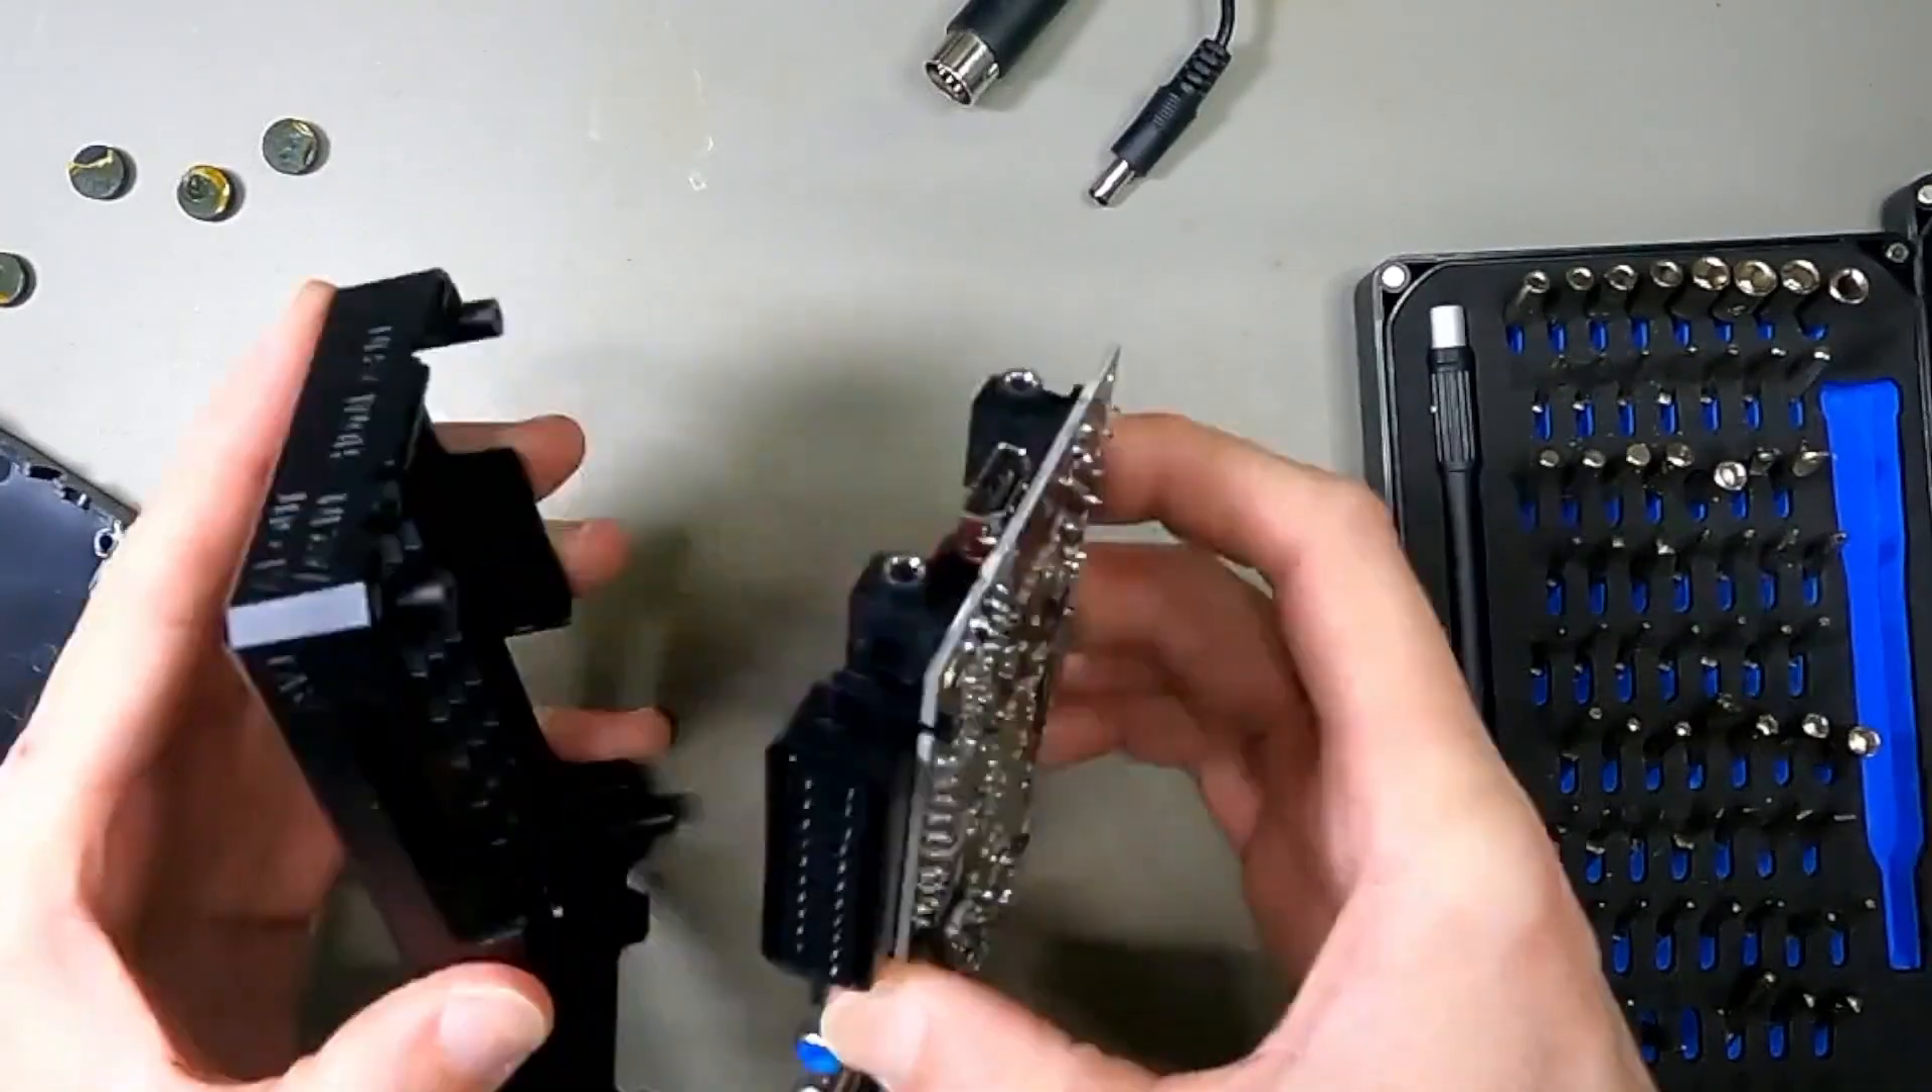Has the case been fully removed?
Yes.